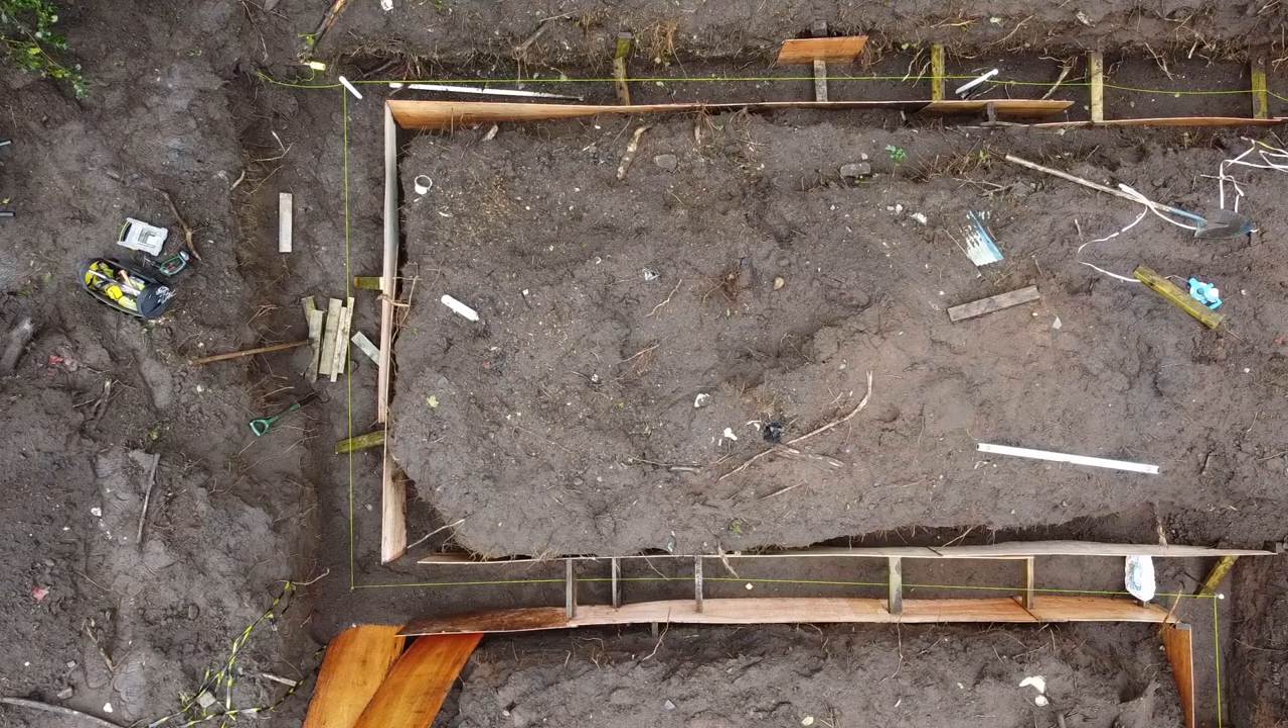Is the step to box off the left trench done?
No.